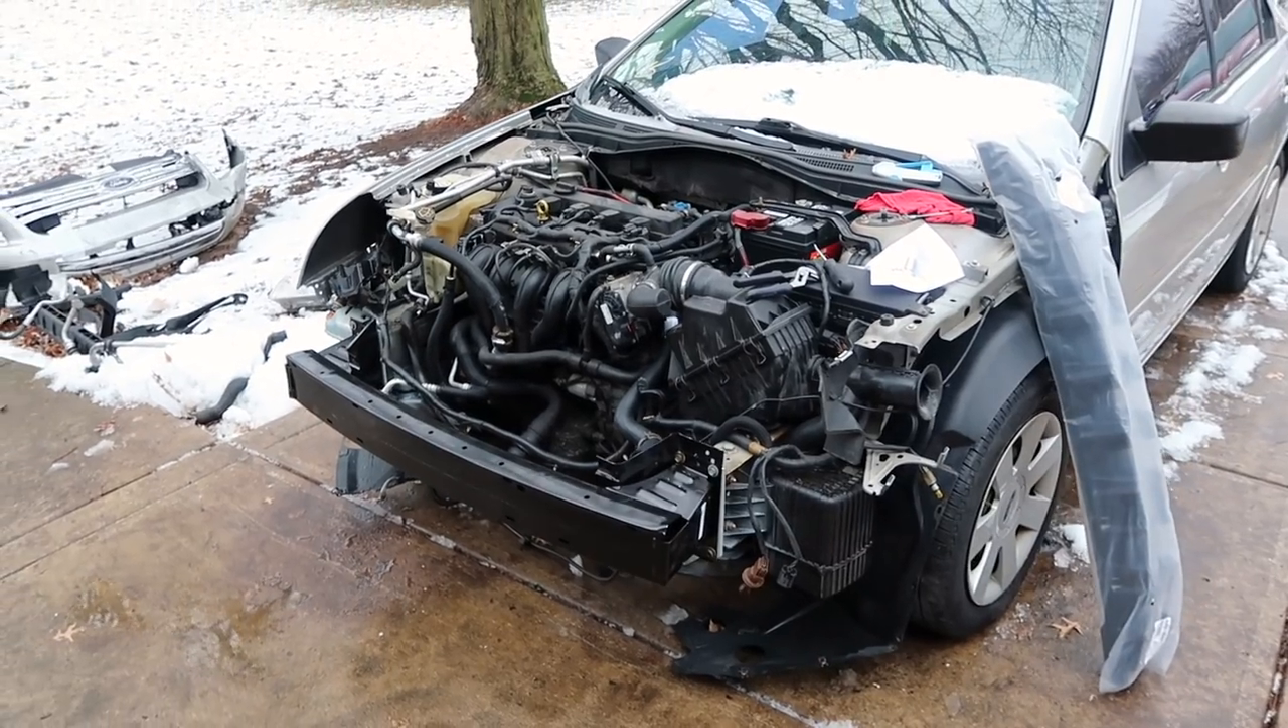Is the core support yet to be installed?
Yes.